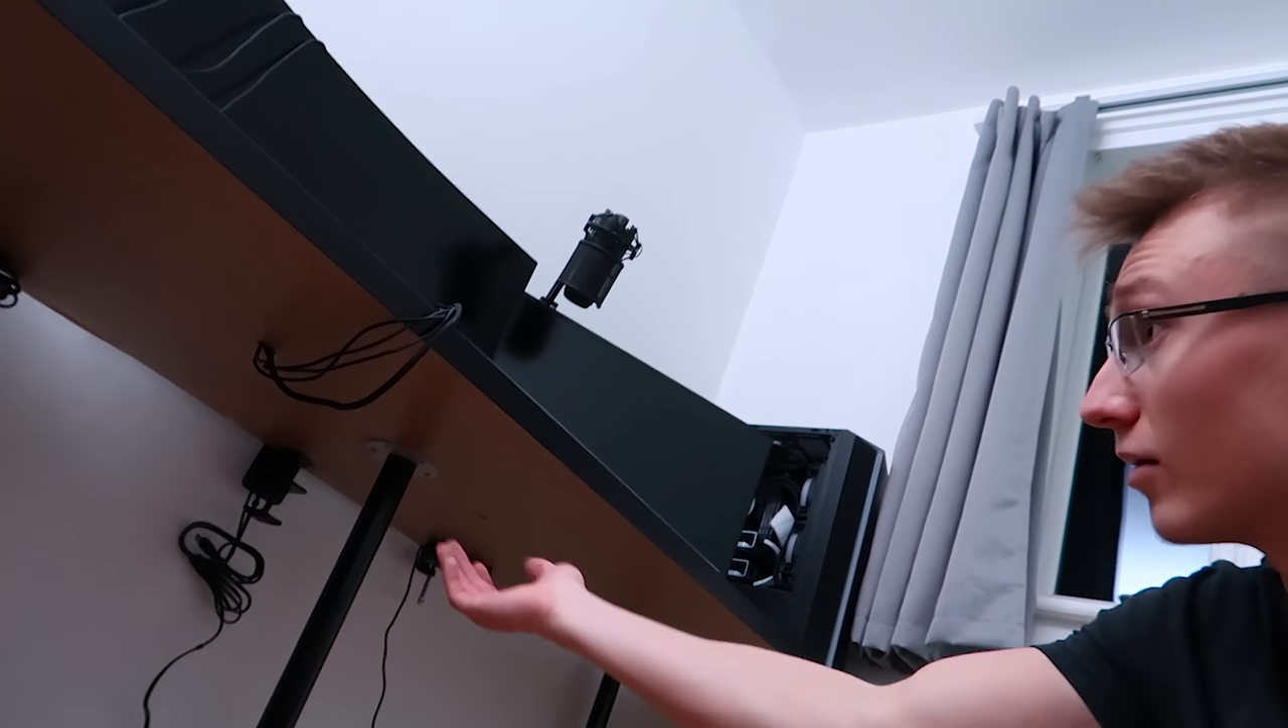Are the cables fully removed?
No.